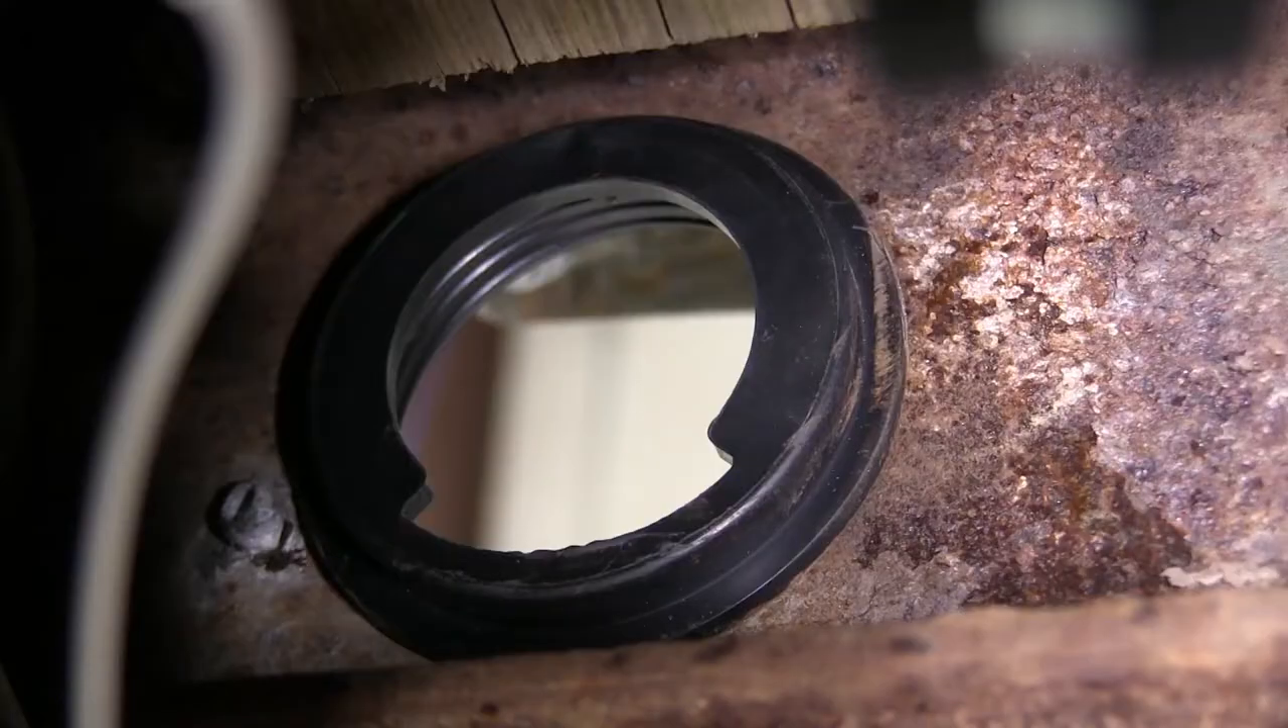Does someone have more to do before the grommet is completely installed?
No.